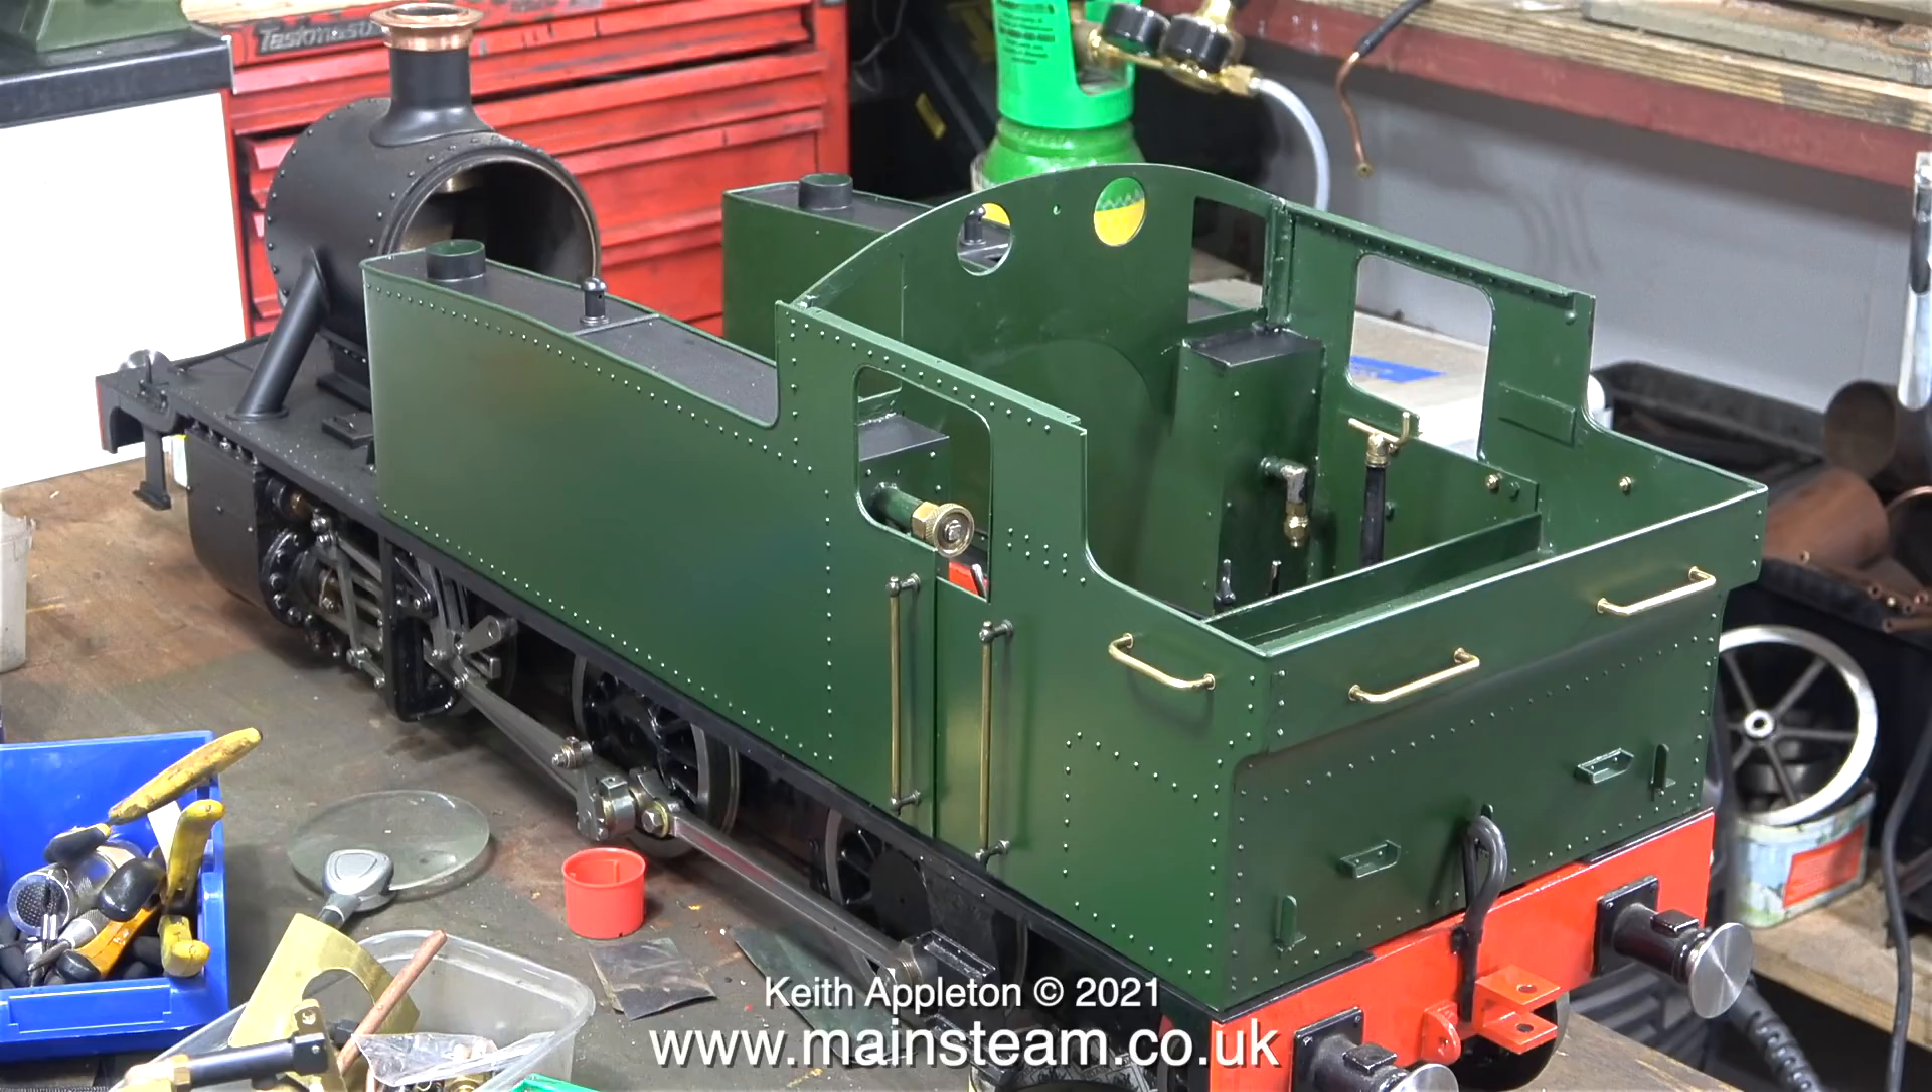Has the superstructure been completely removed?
No.